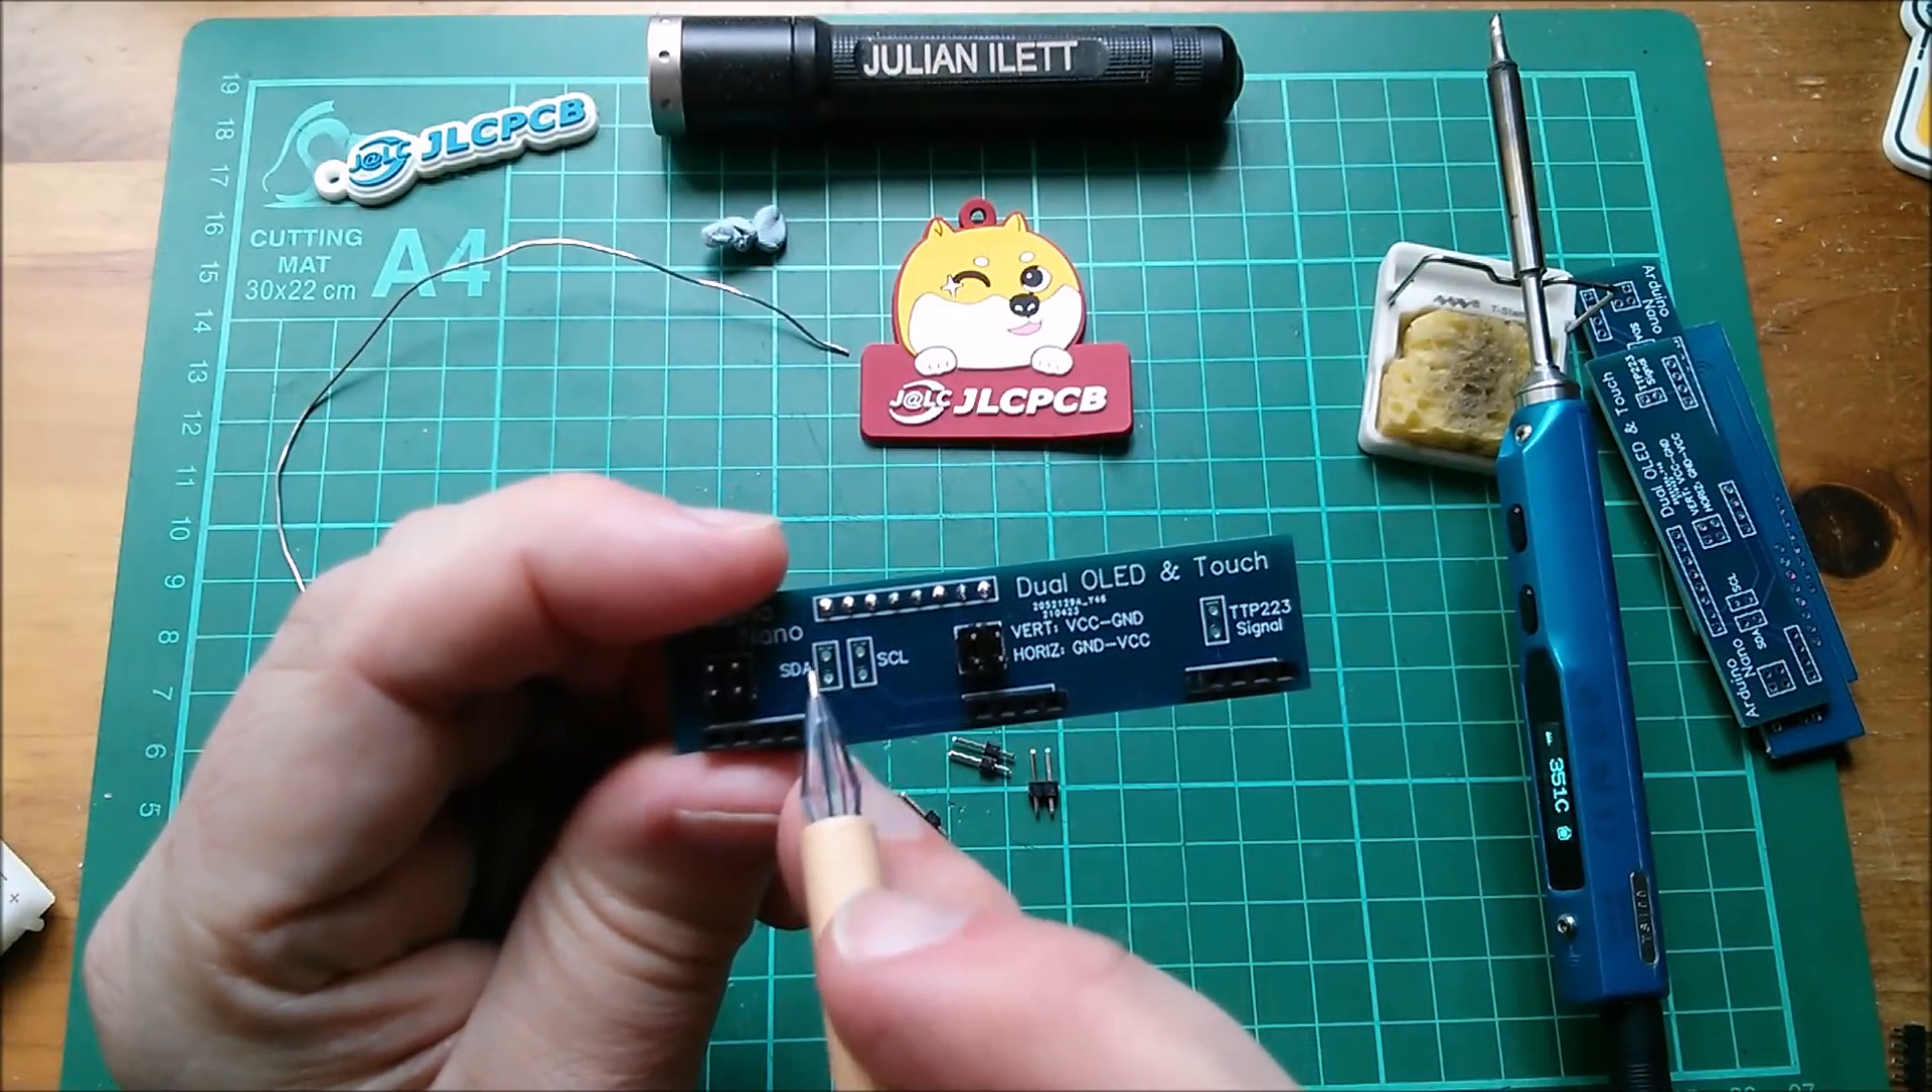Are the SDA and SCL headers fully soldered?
No.